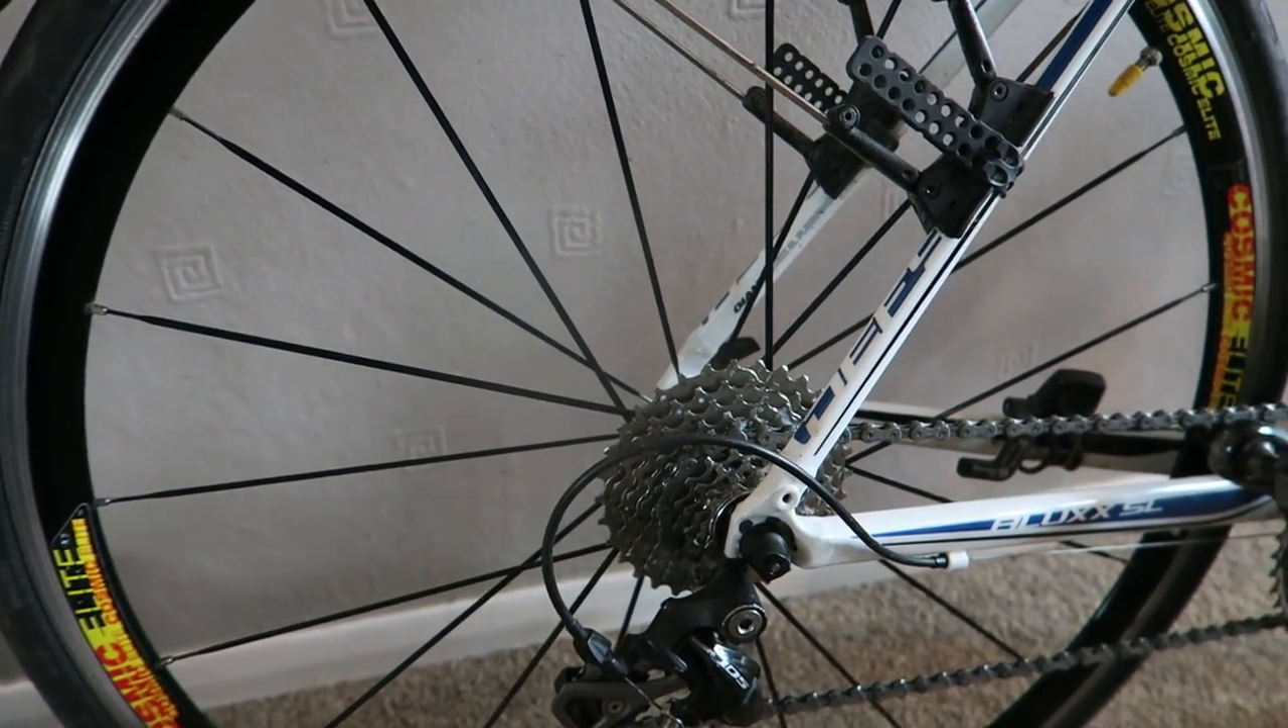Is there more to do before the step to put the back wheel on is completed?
No.